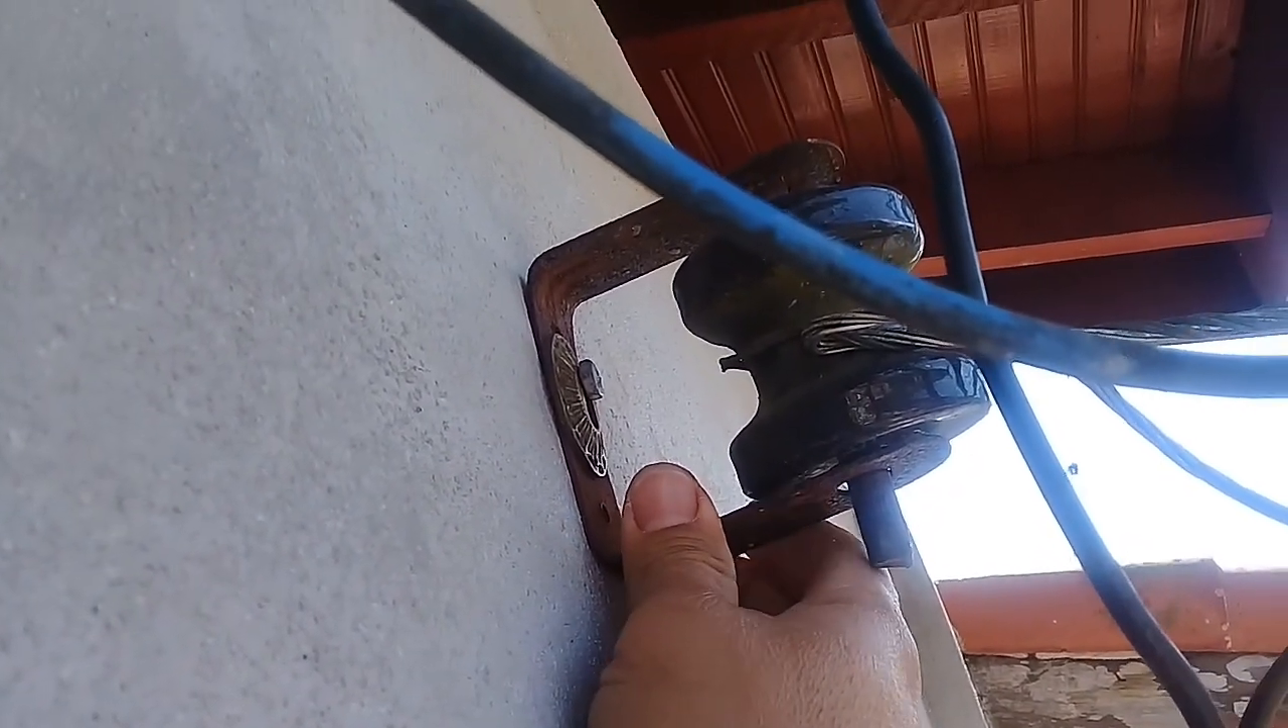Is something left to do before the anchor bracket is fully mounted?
No.